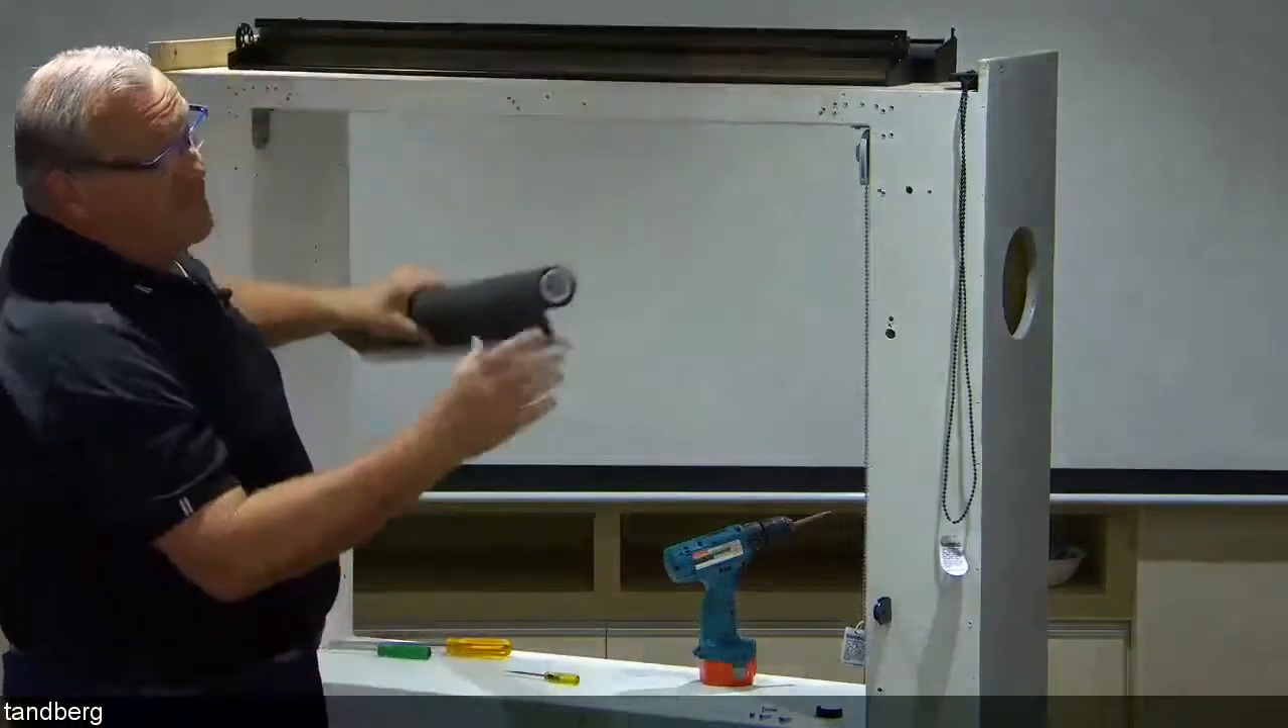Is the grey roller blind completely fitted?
No.